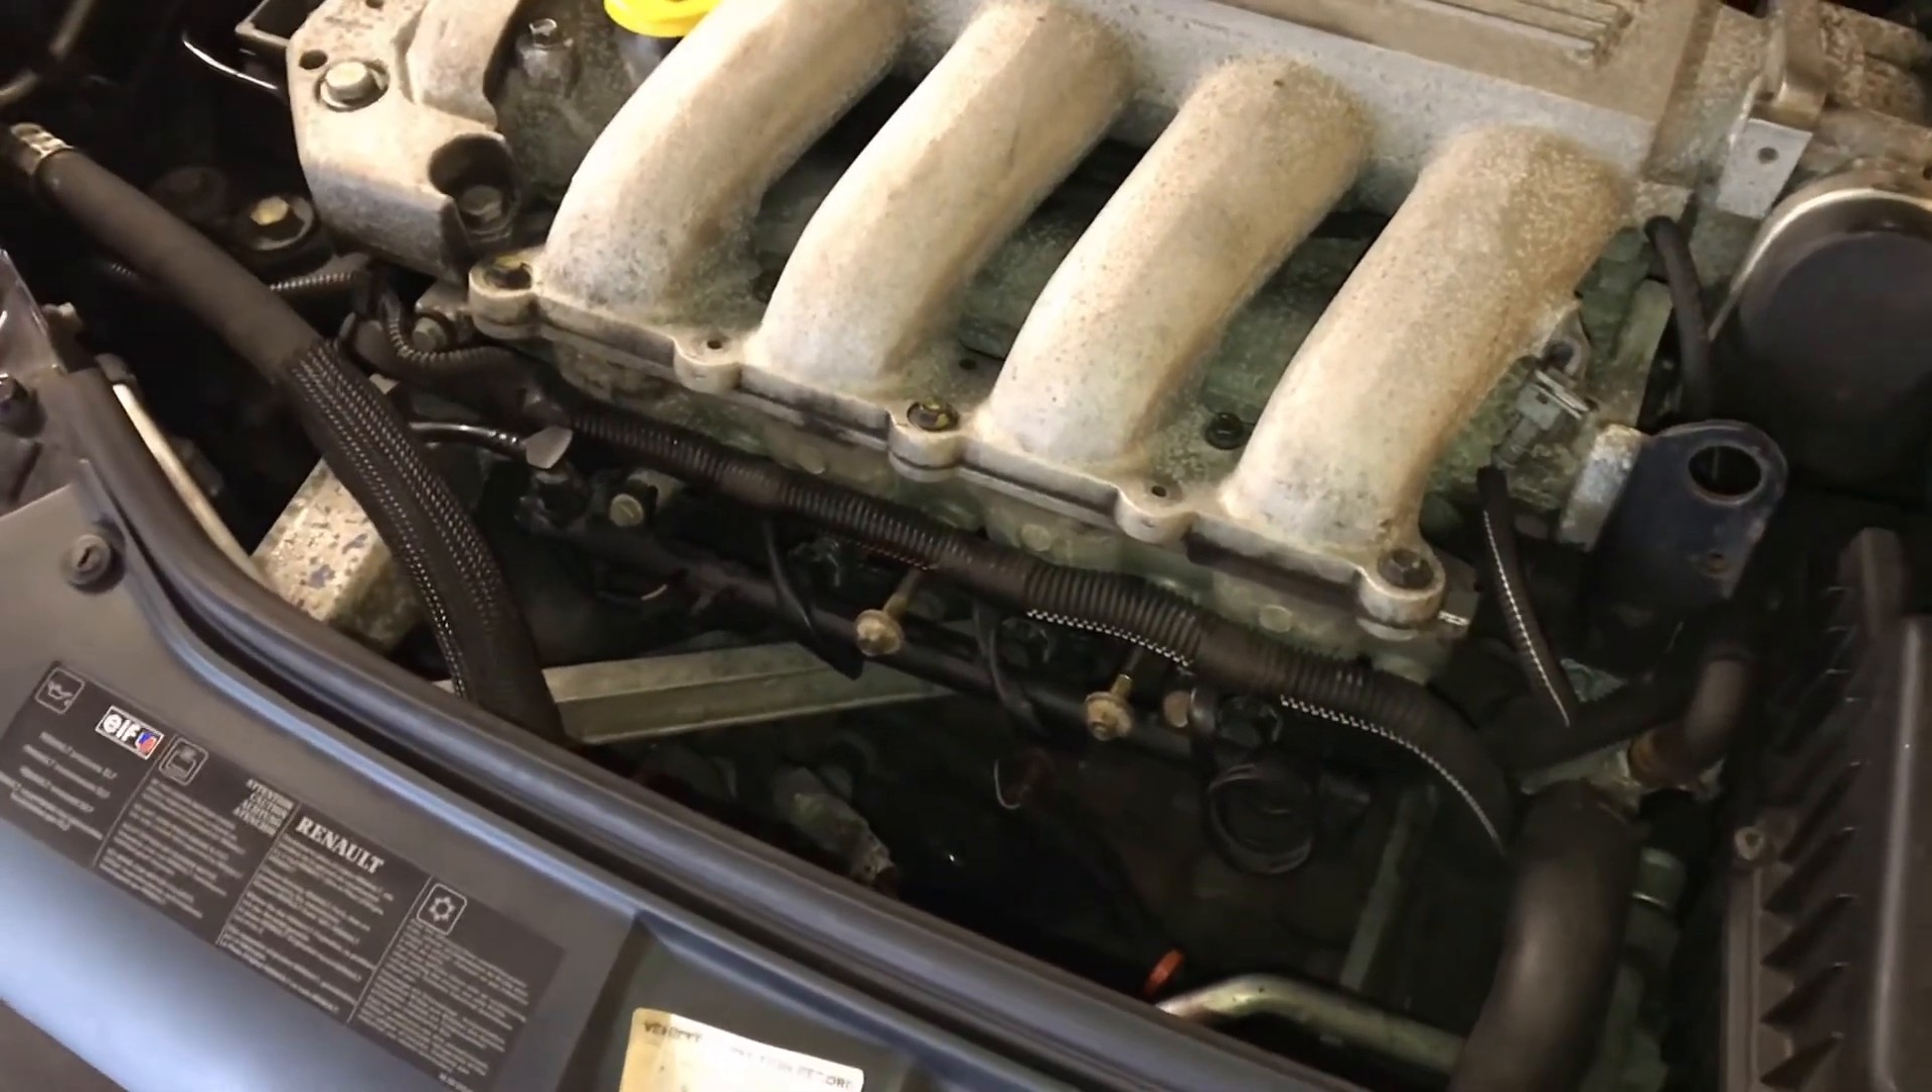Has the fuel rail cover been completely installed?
No.